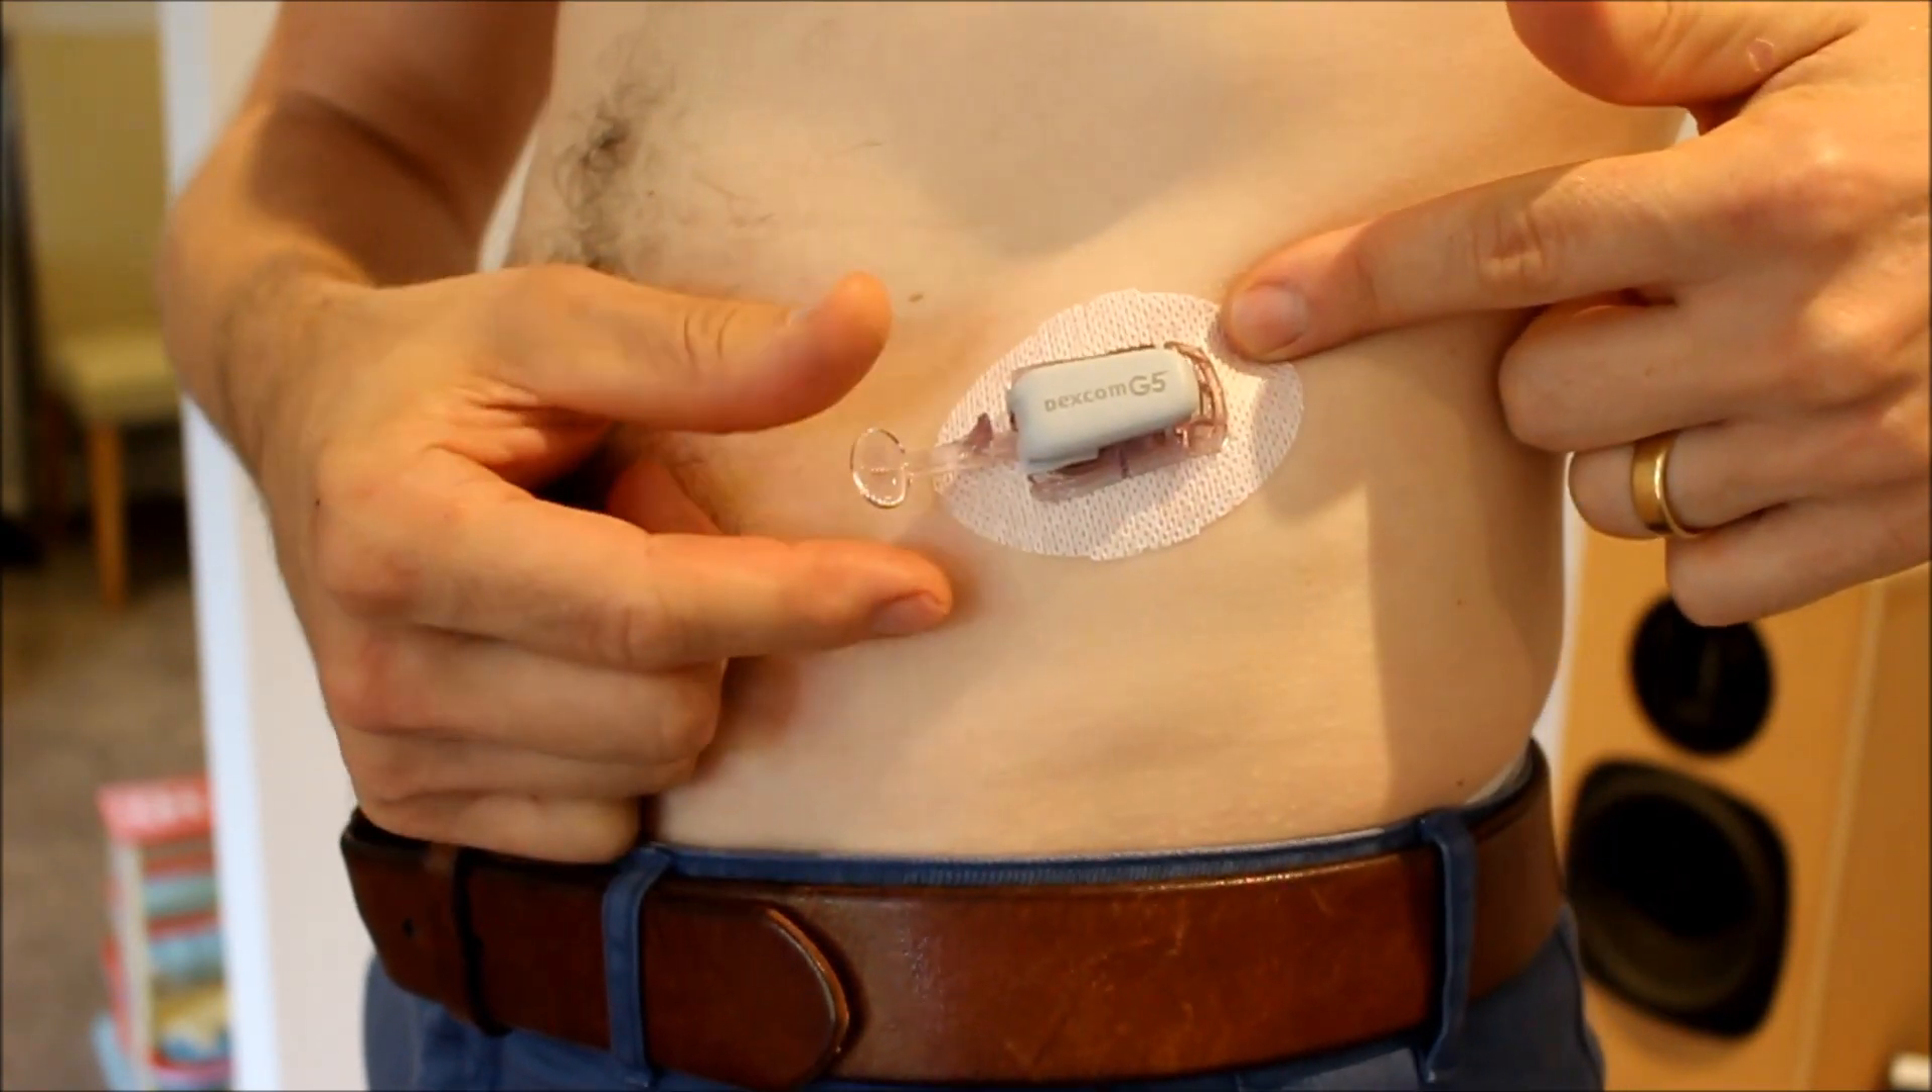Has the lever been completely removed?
No.